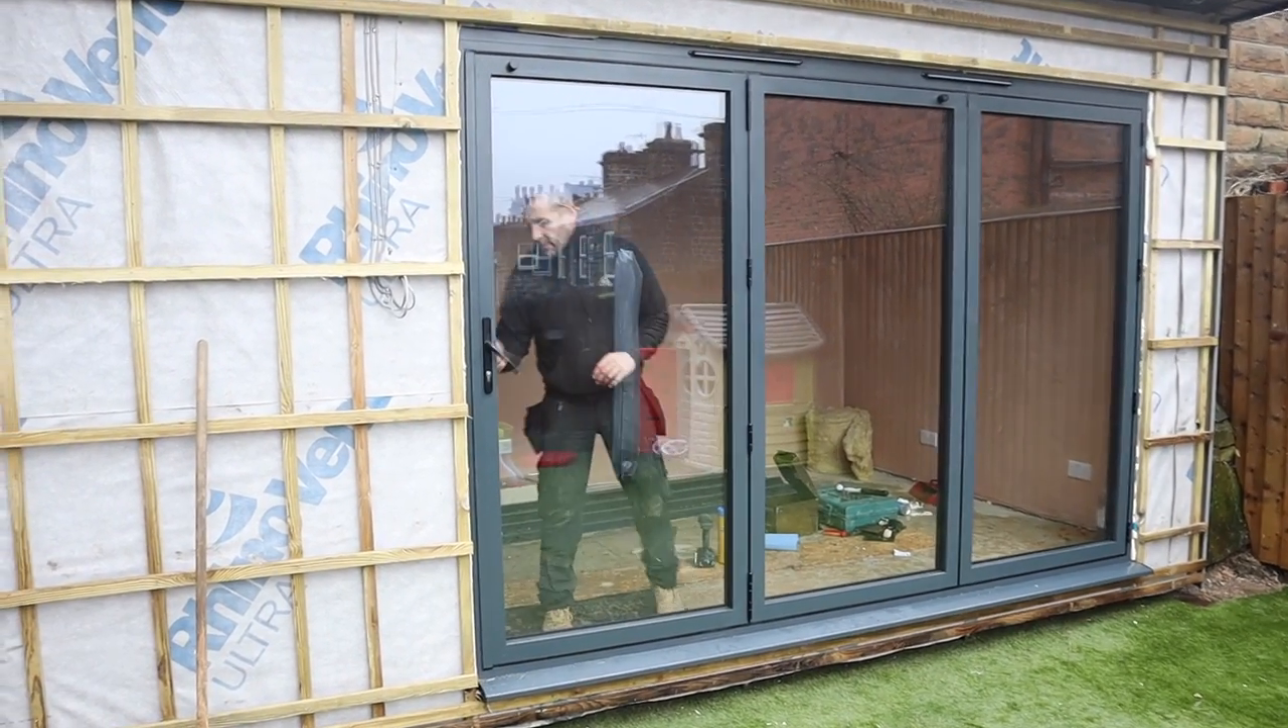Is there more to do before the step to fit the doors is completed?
No.